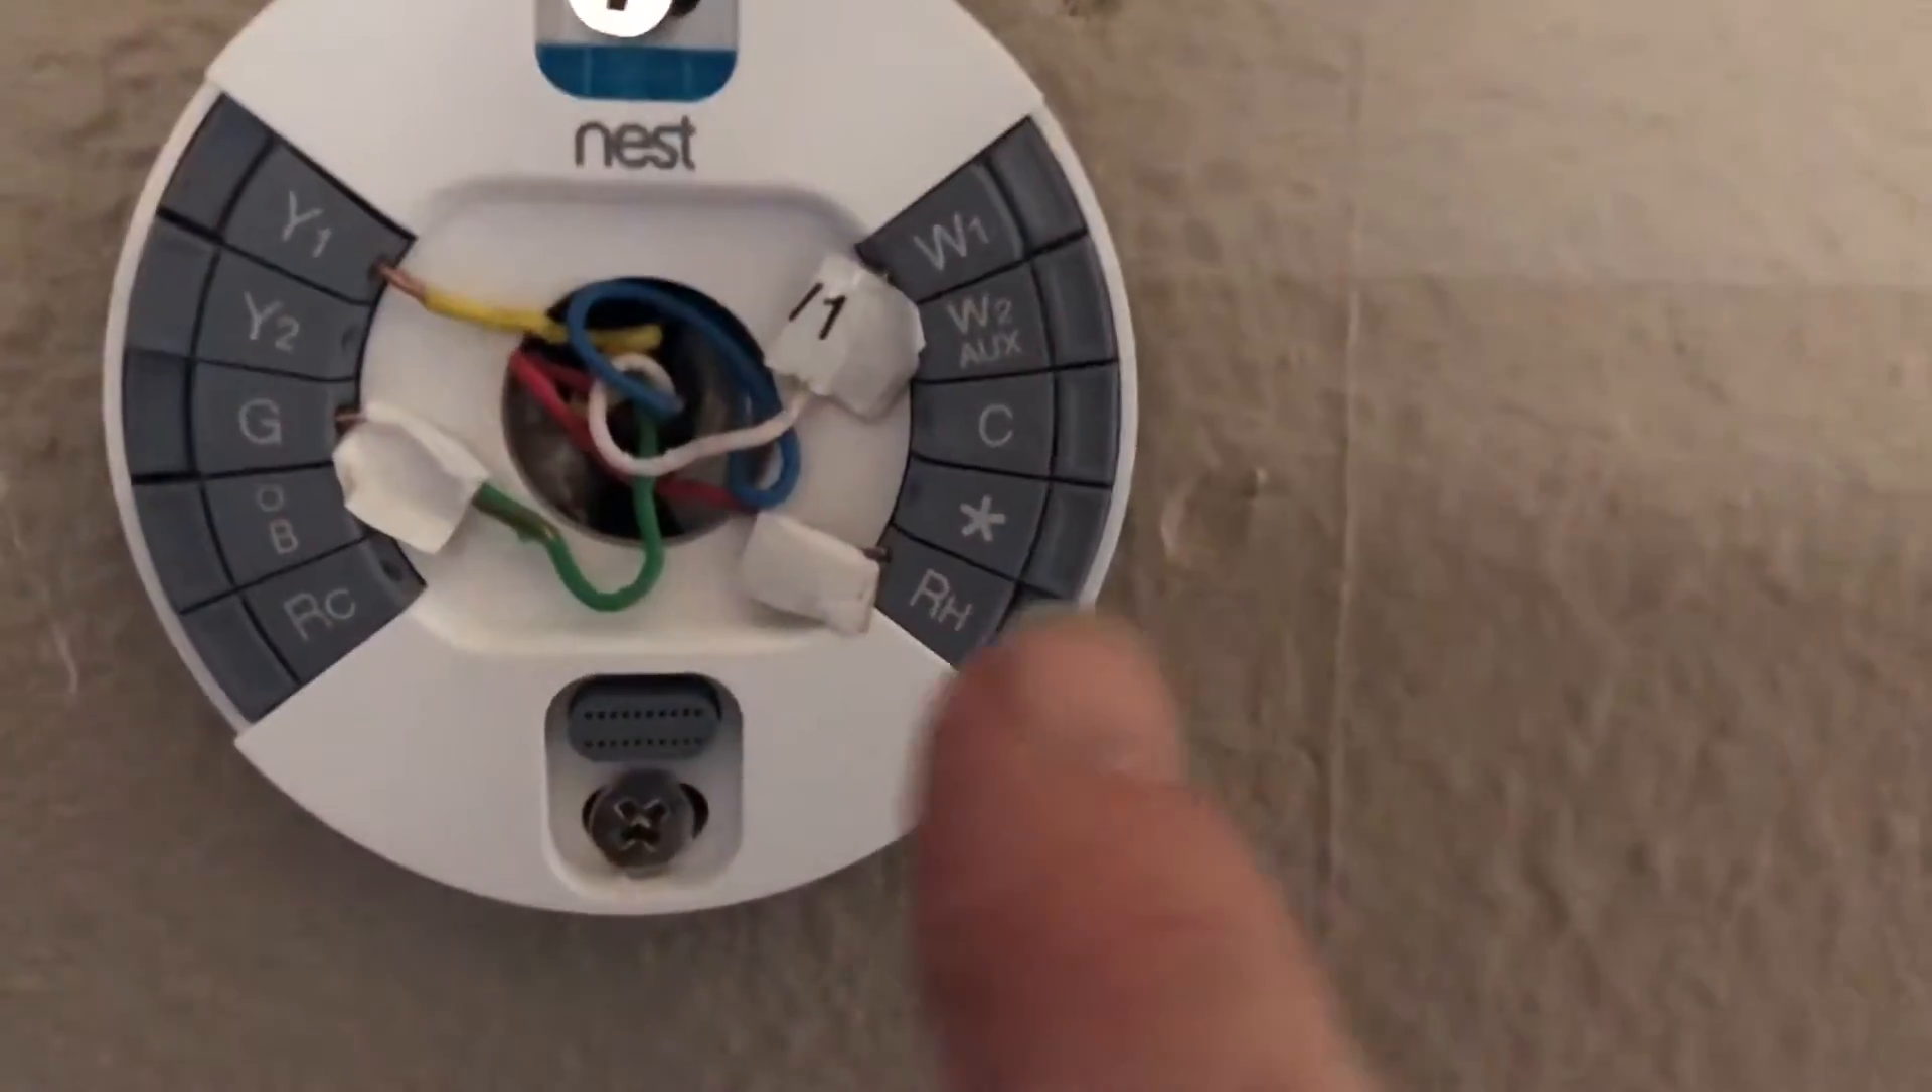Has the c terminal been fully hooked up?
No.